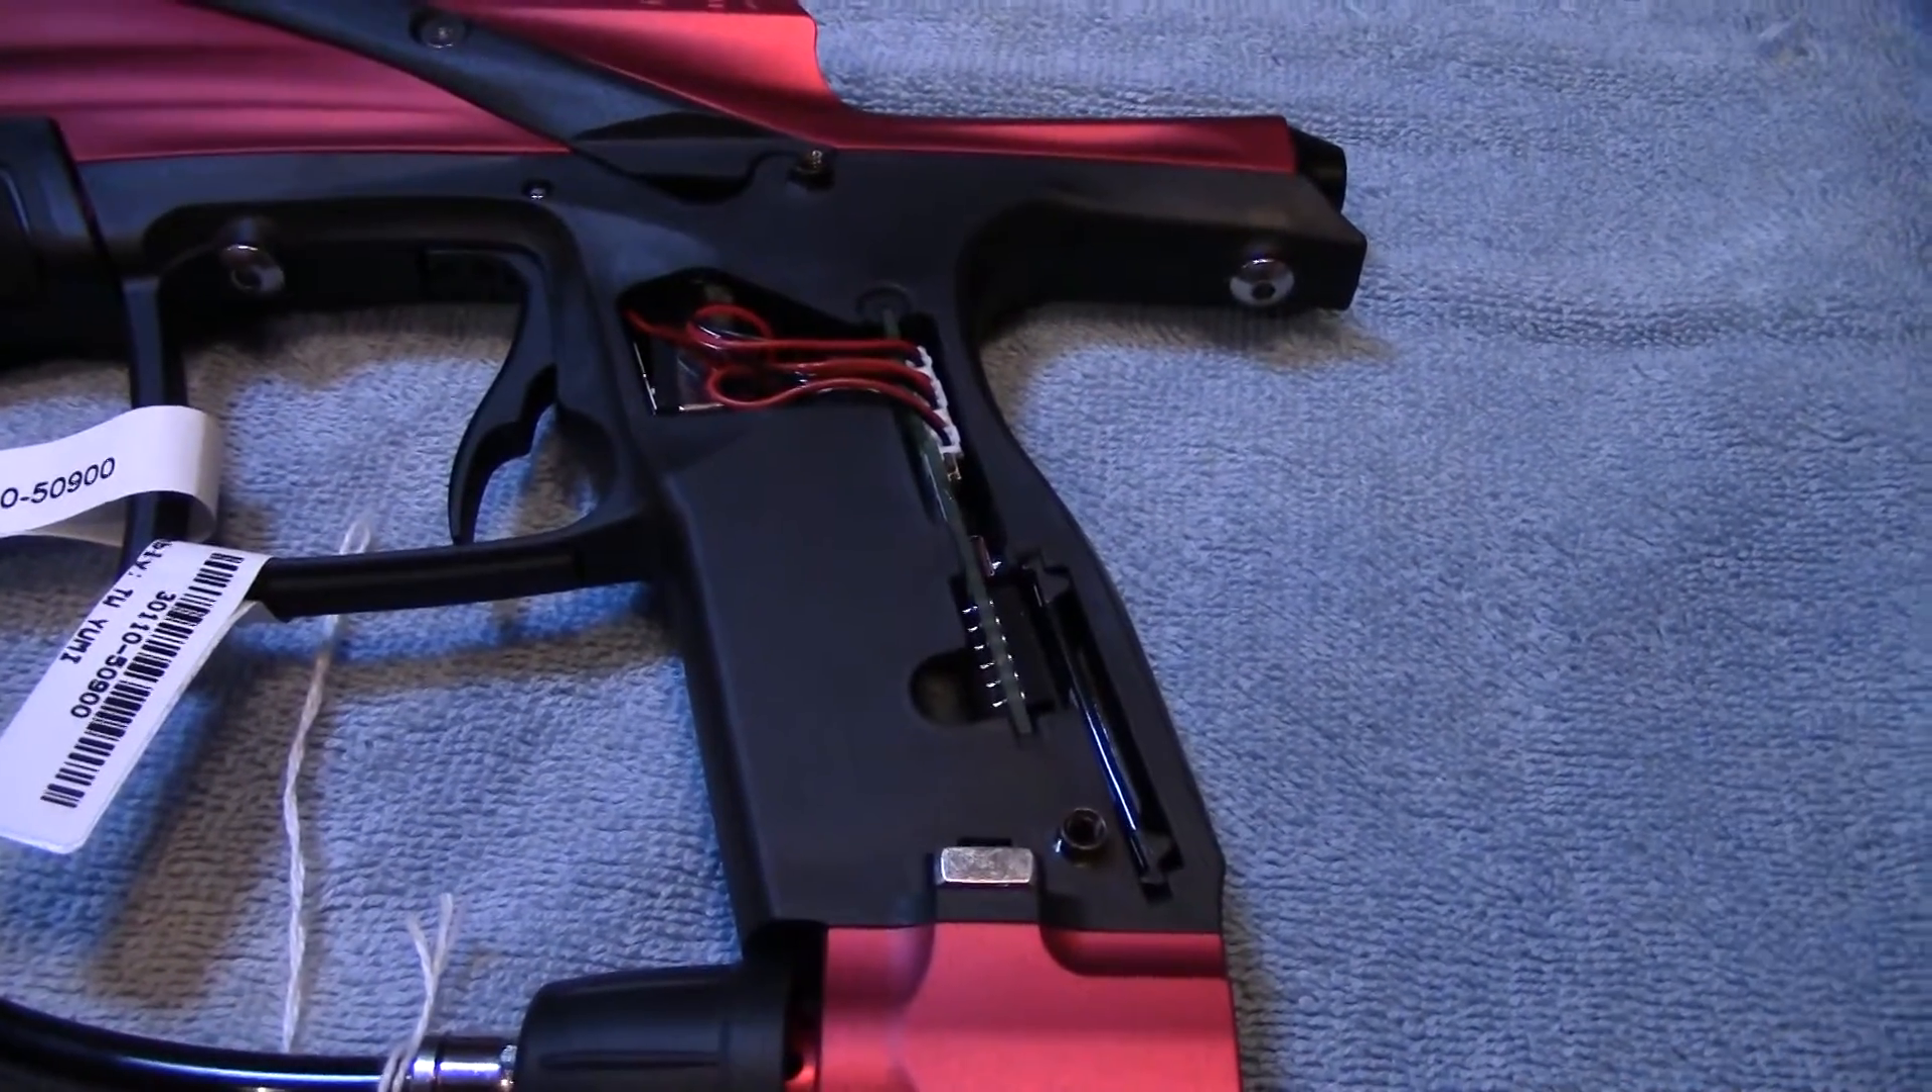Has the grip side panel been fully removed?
Yes.